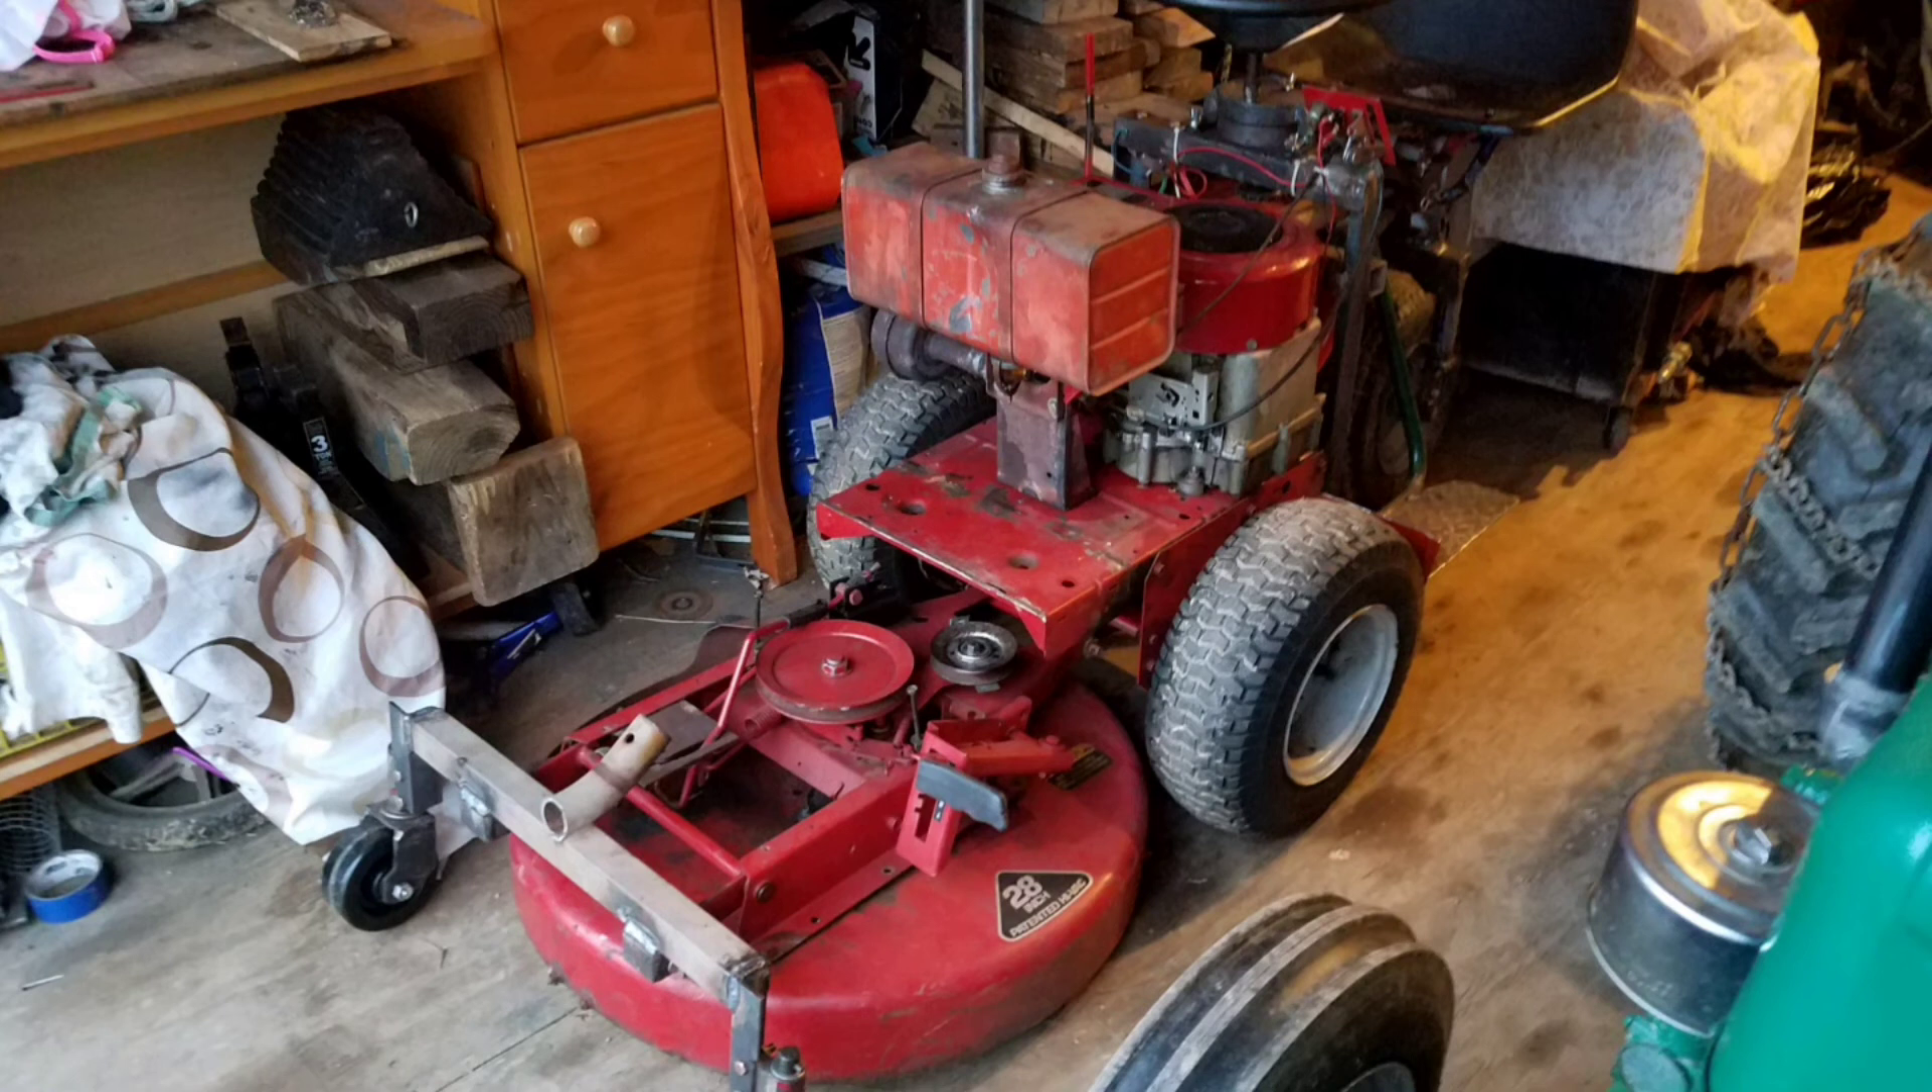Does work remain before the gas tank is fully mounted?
No.